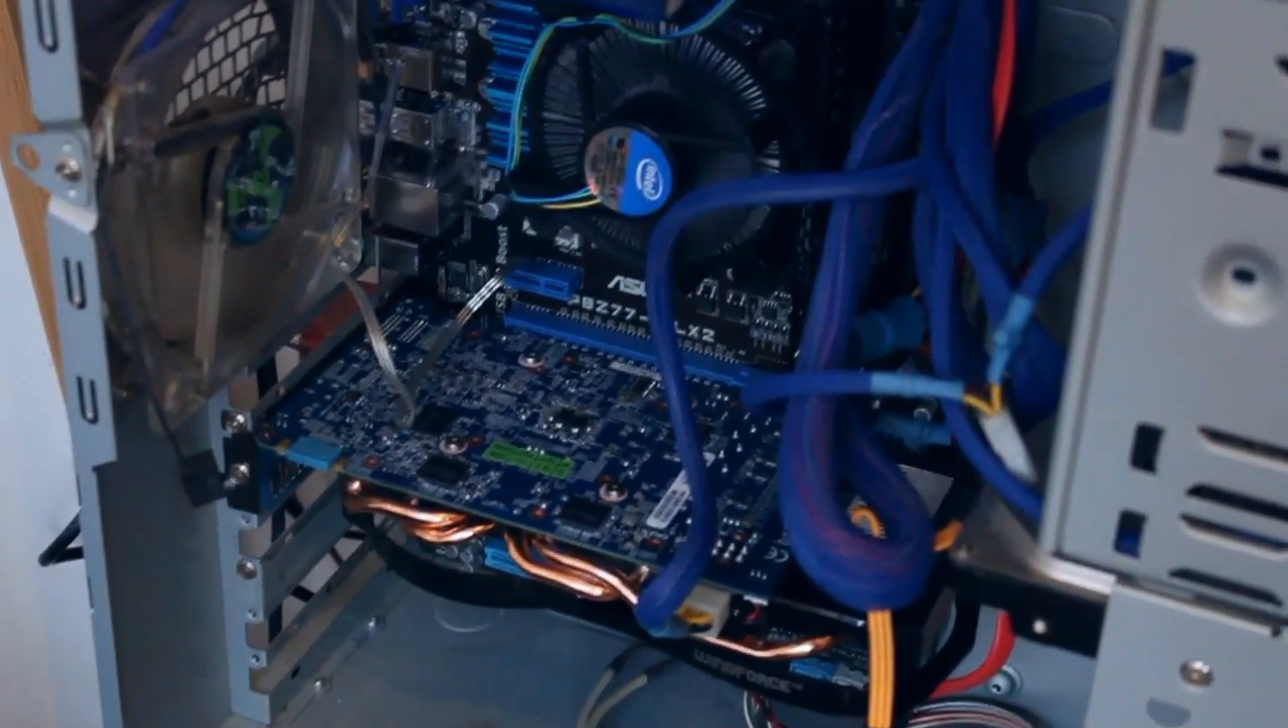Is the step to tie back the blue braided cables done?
No.